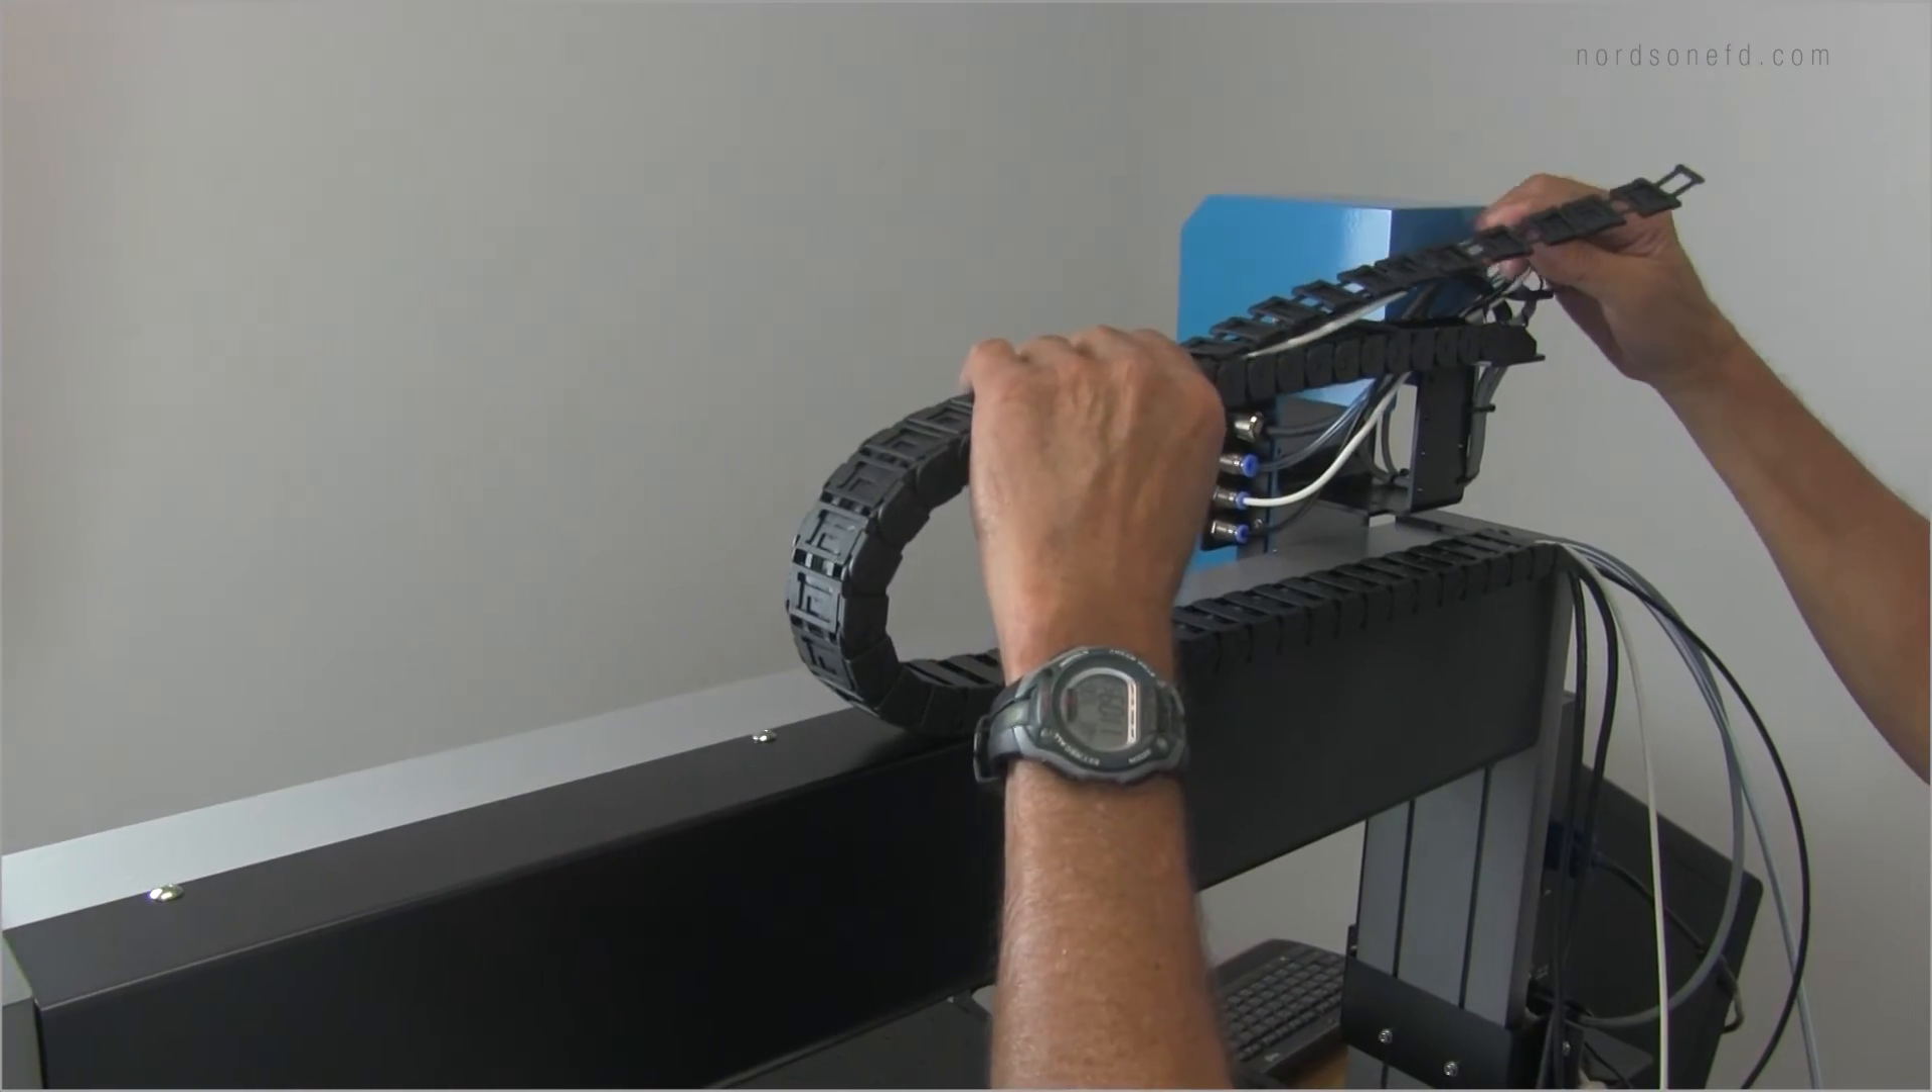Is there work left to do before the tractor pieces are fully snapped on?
Yes.